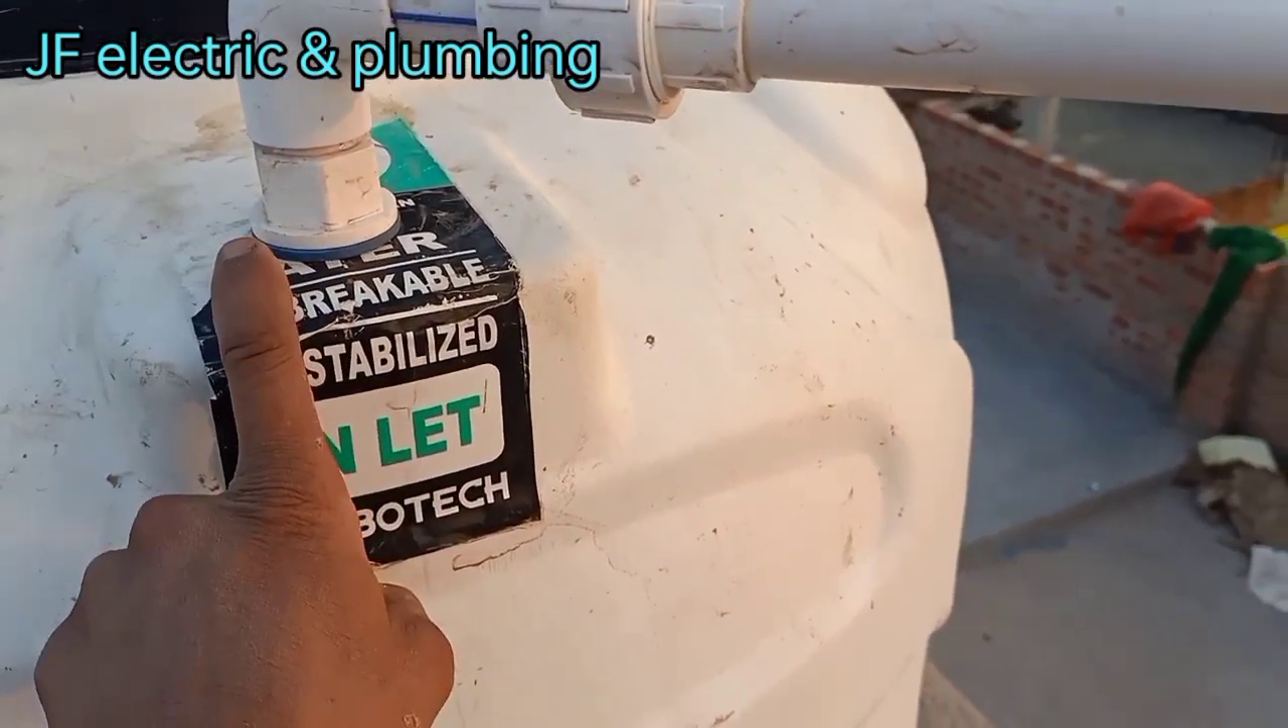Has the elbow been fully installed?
Yes.